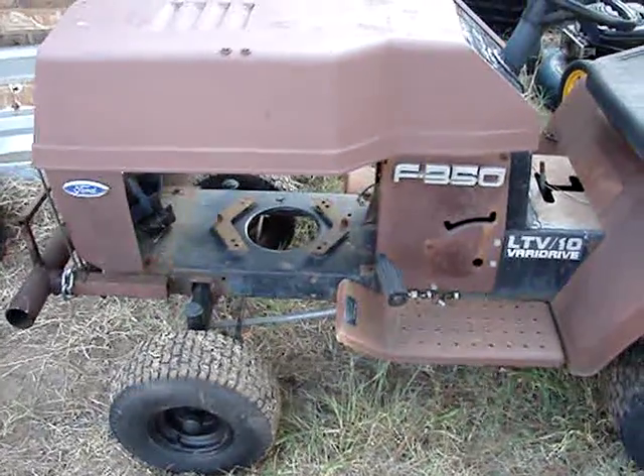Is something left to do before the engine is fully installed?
Yes.